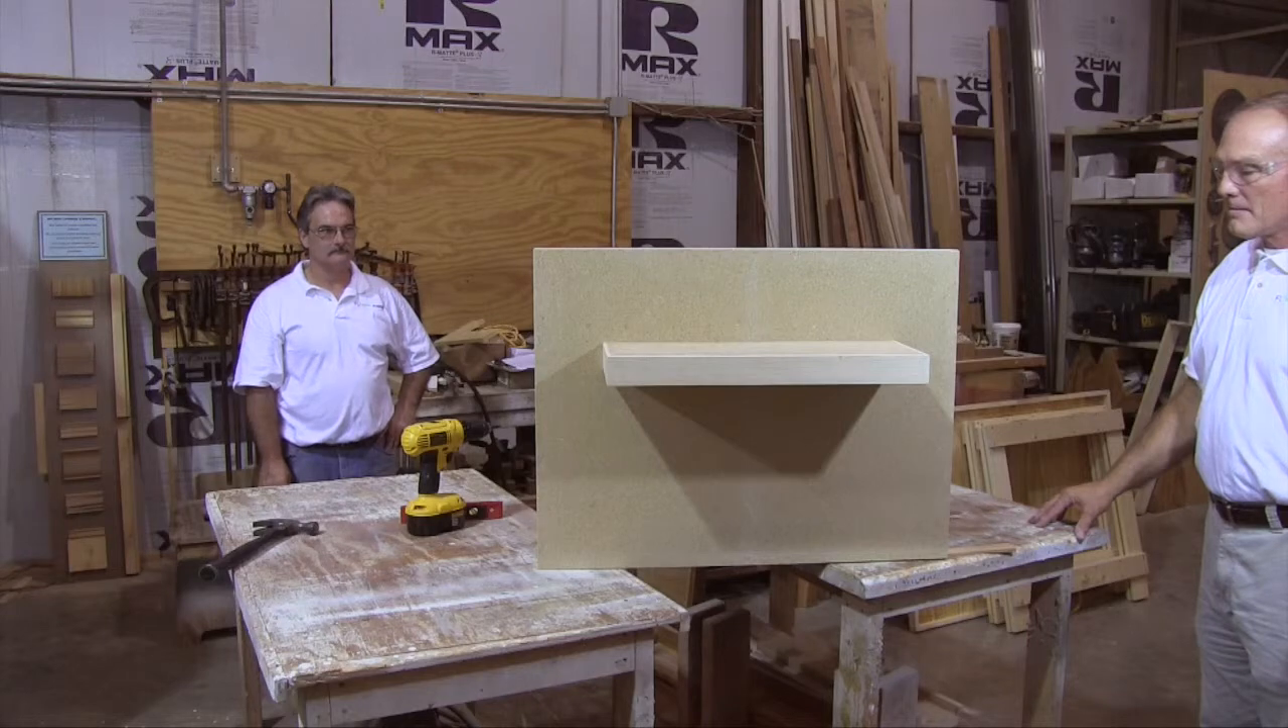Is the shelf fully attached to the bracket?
Yes.